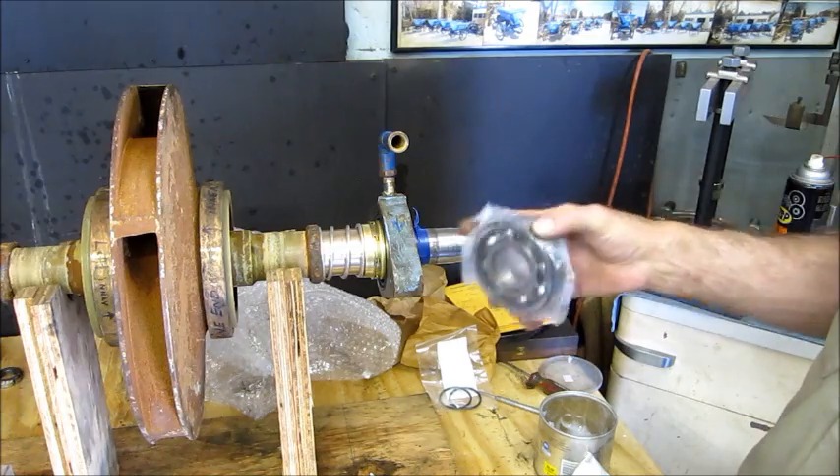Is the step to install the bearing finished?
No.